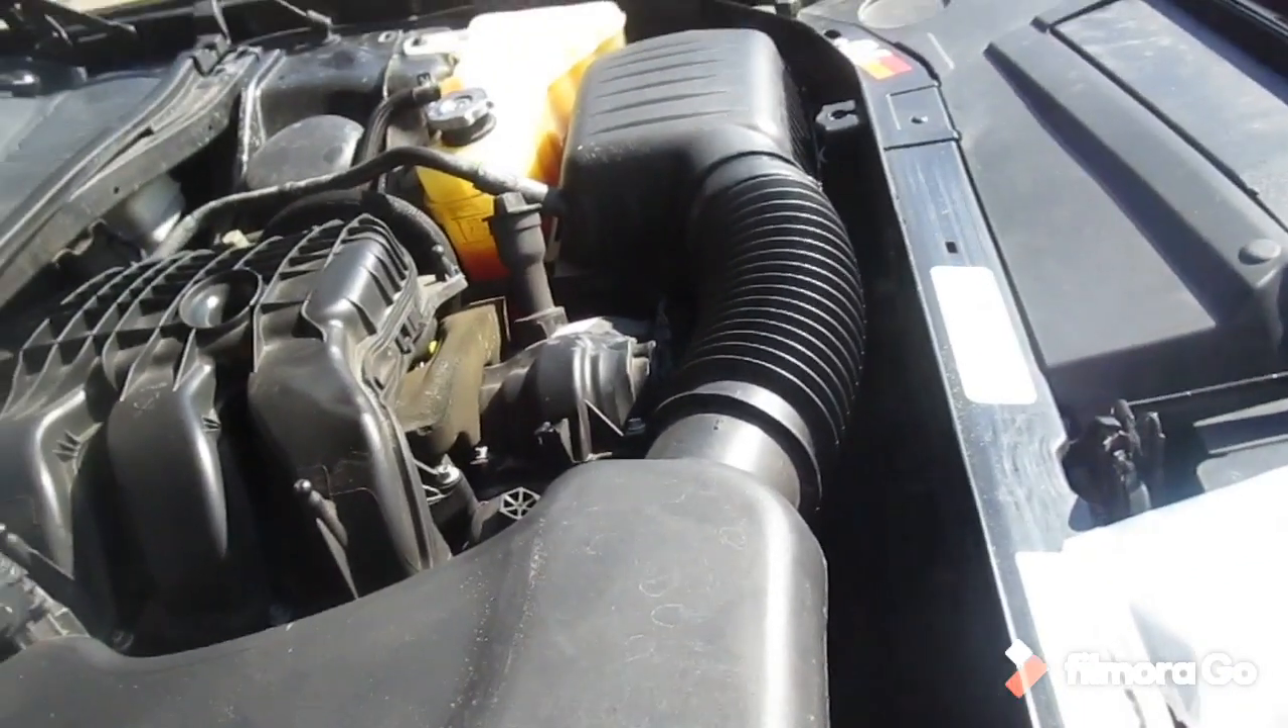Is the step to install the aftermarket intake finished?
No.